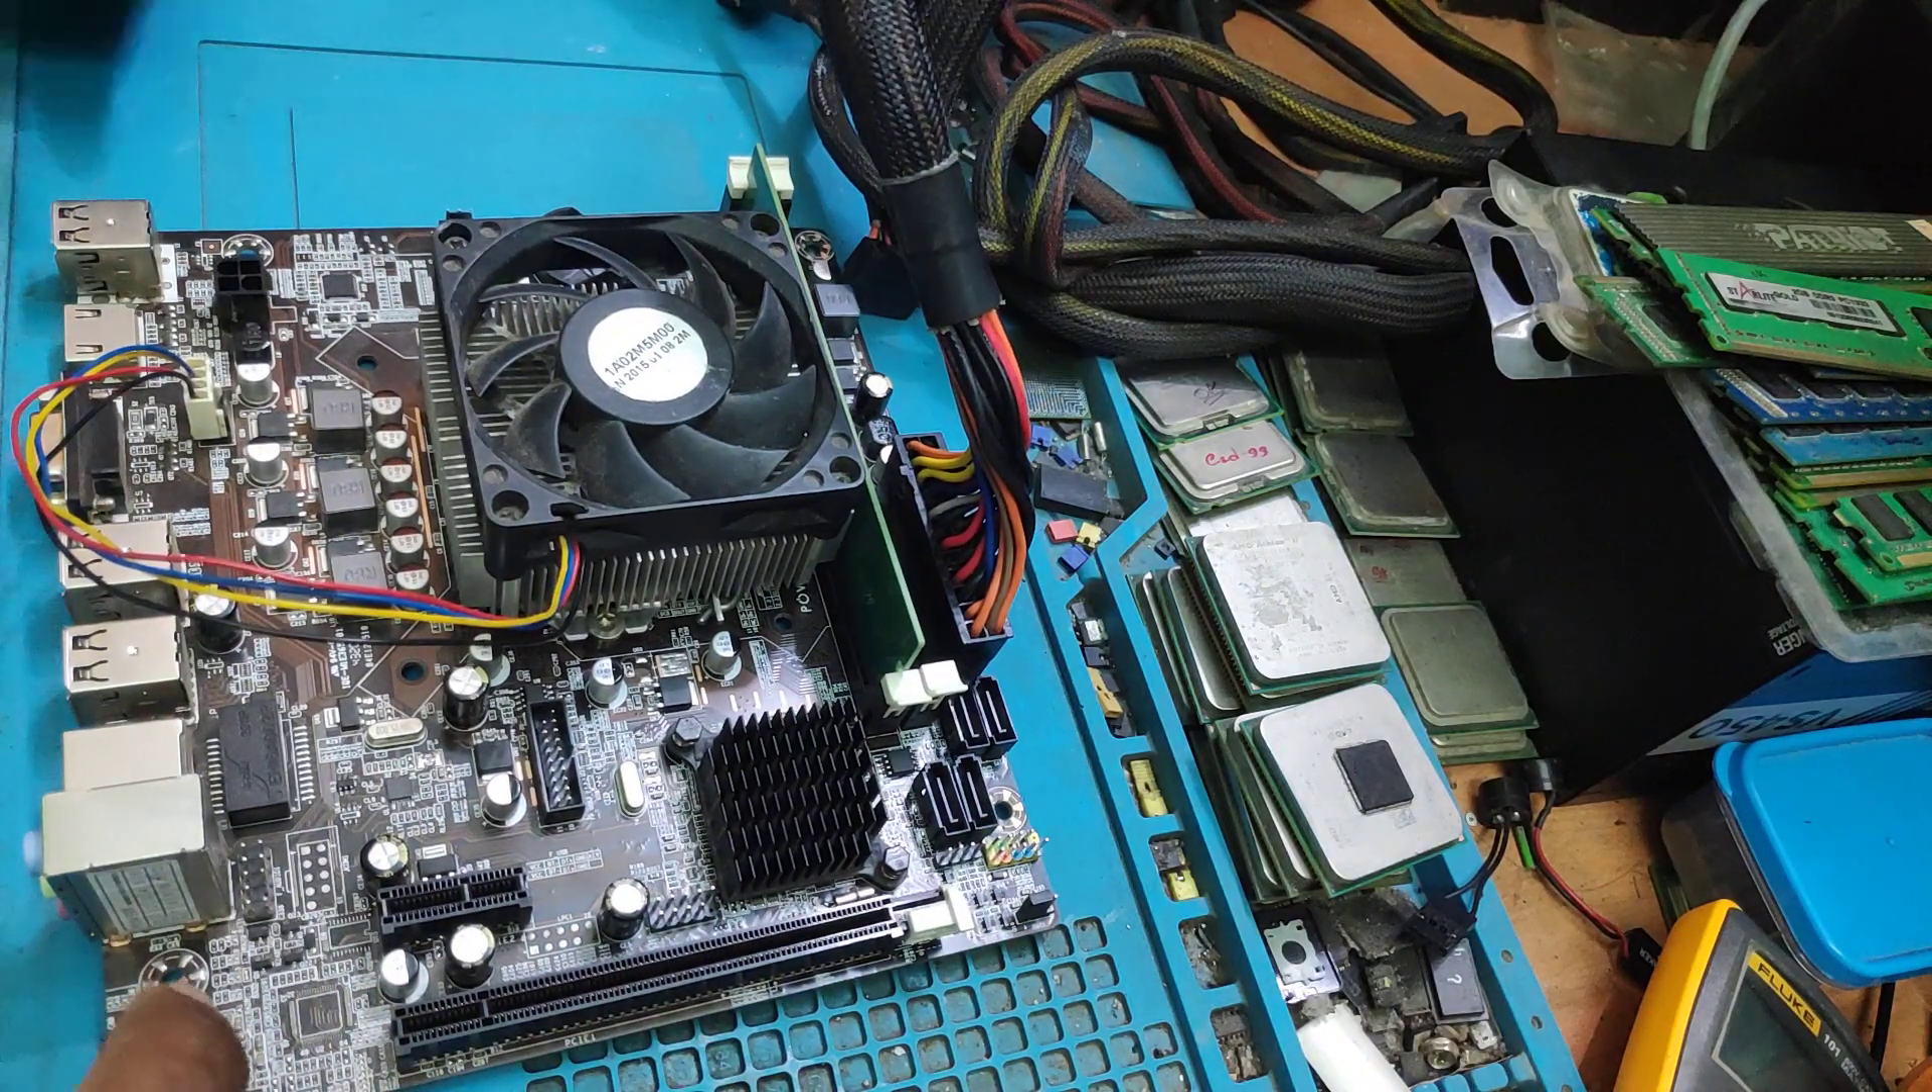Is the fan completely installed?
Yes.